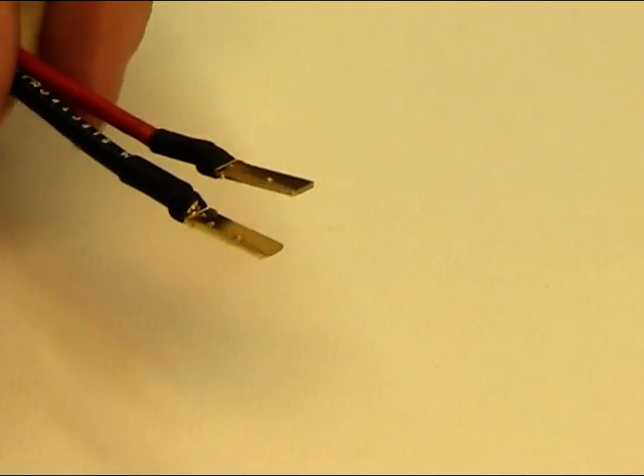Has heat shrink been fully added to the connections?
Yes.